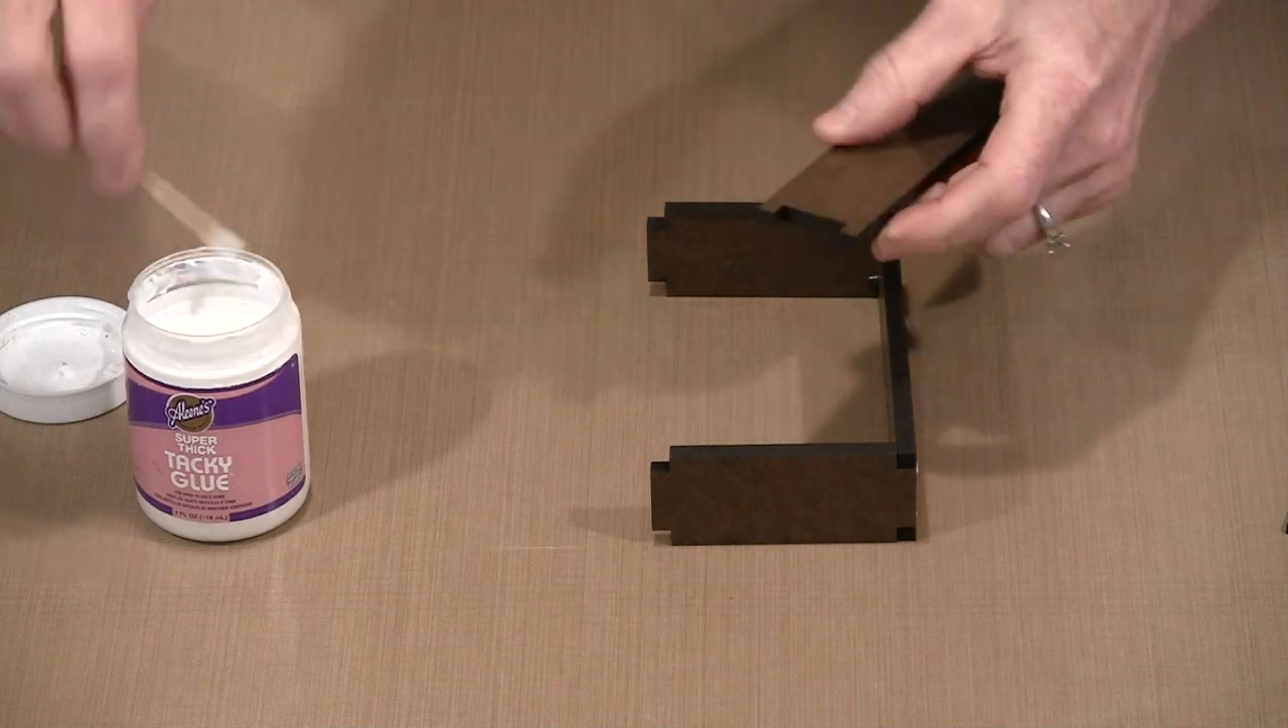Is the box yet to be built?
Yes.